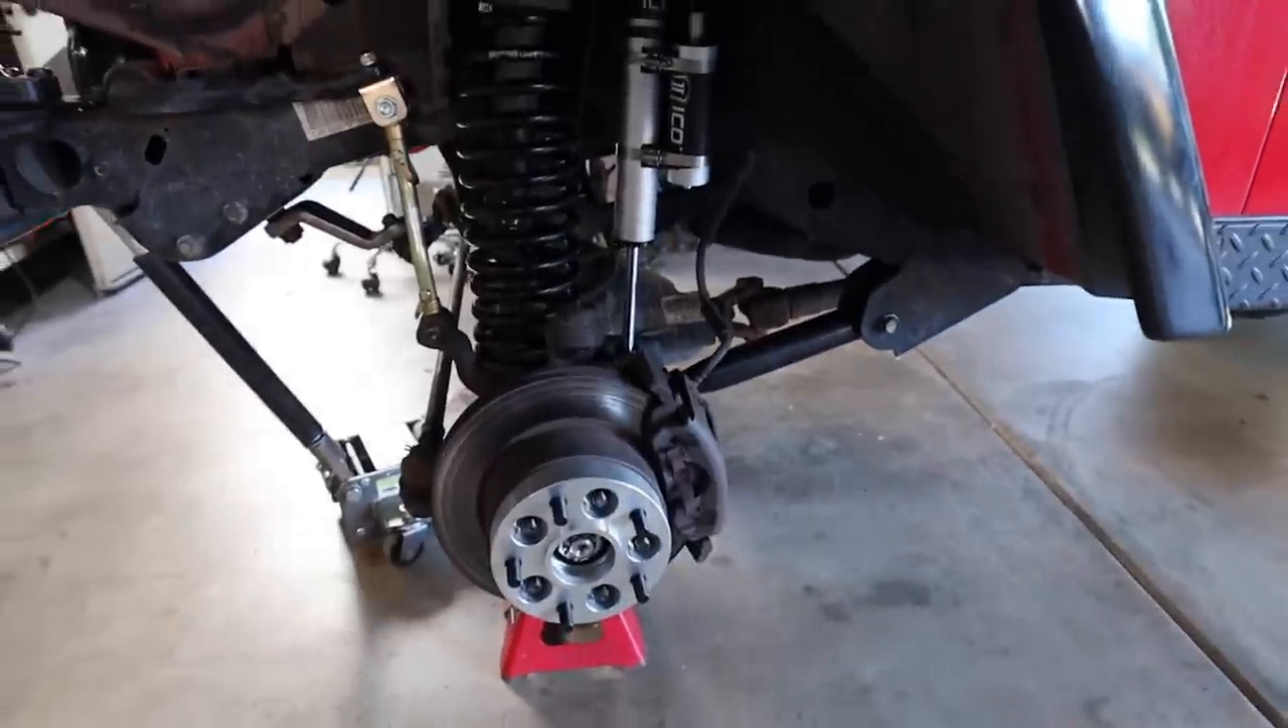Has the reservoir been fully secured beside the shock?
Yes.